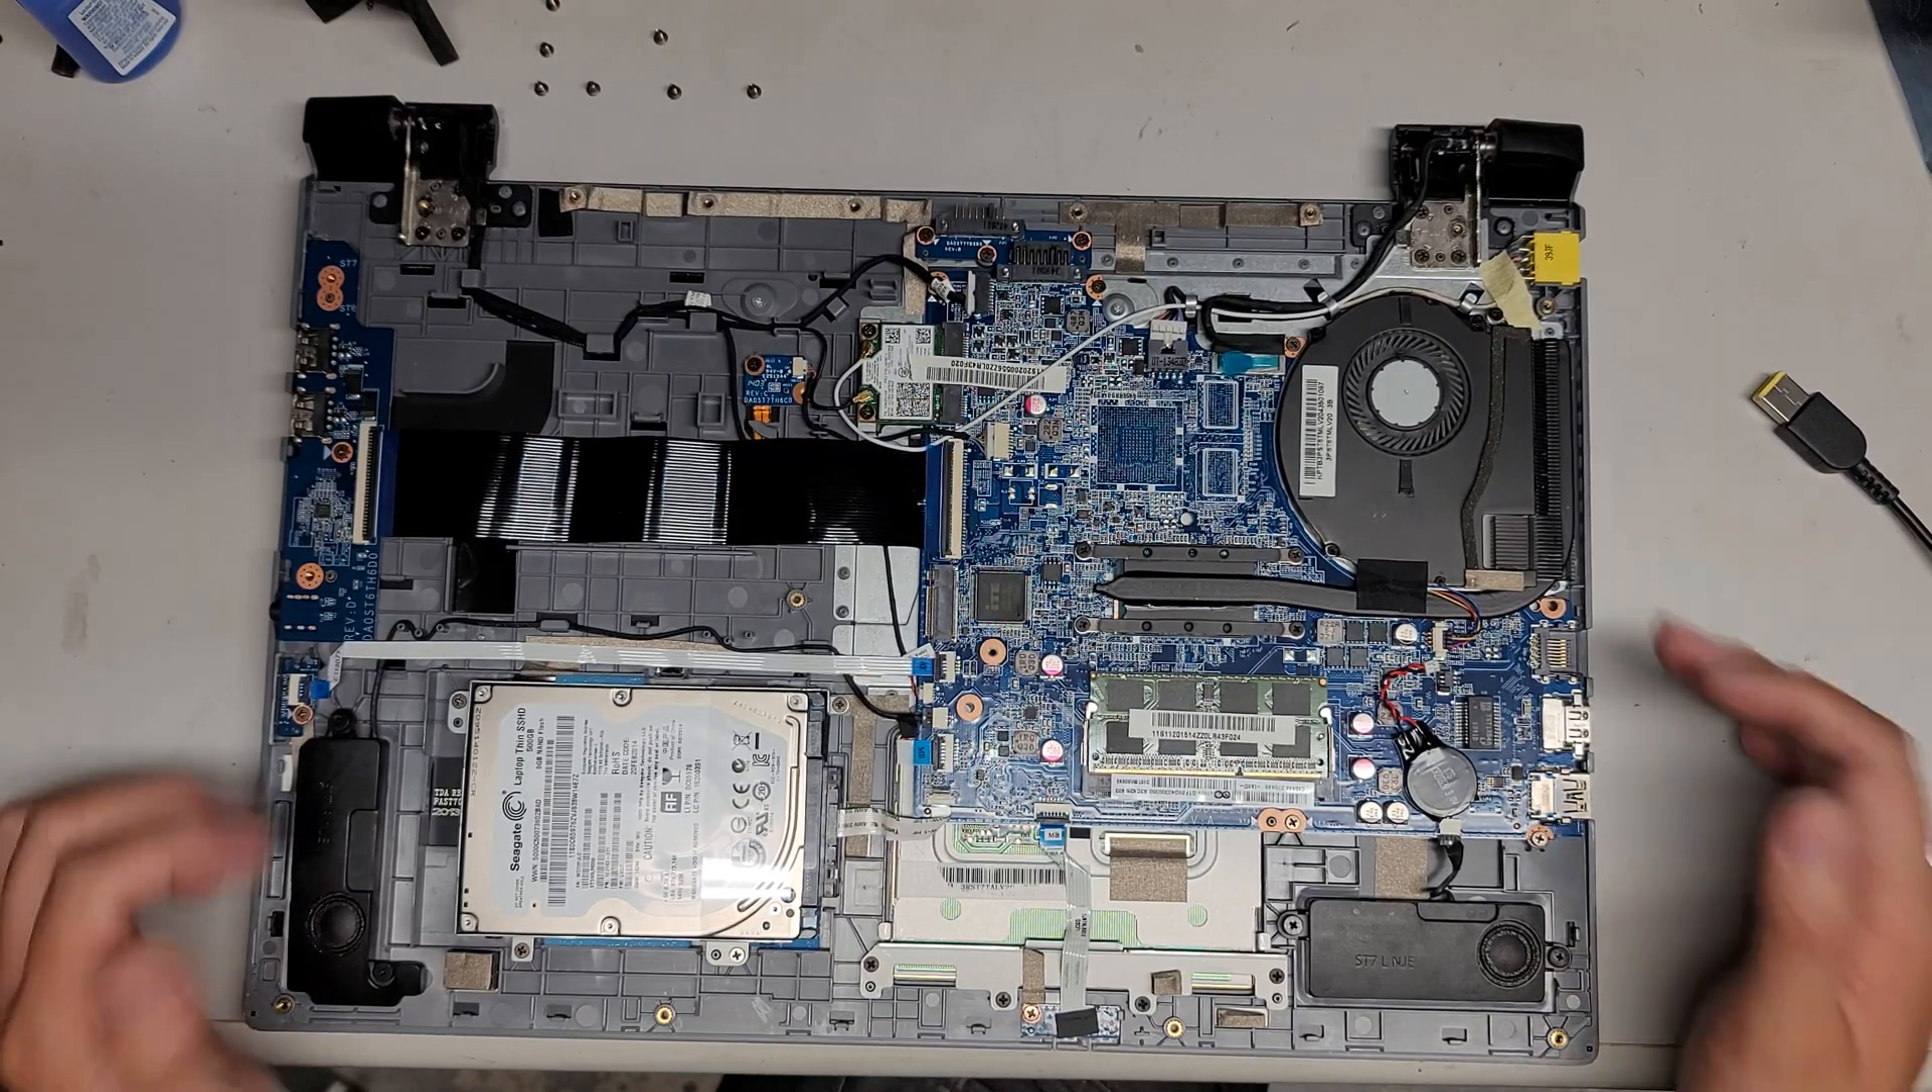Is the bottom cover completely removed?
Yes.